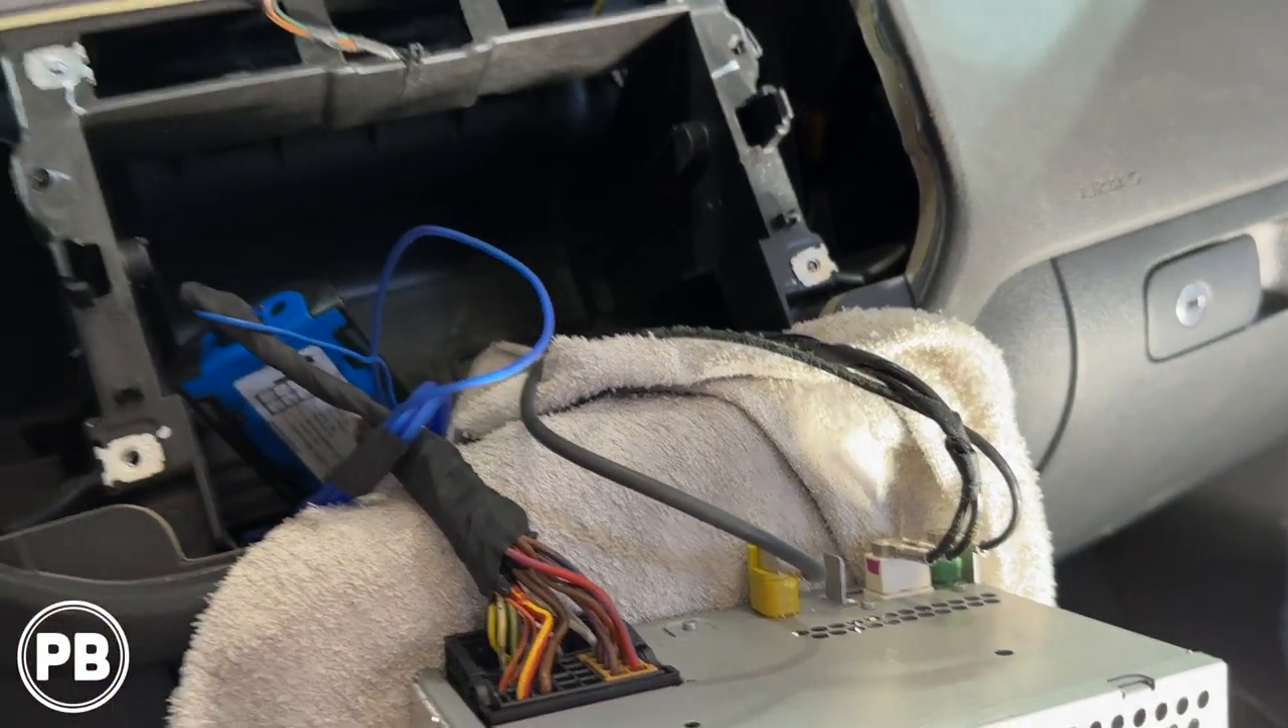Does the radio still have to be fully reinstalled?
Yes.